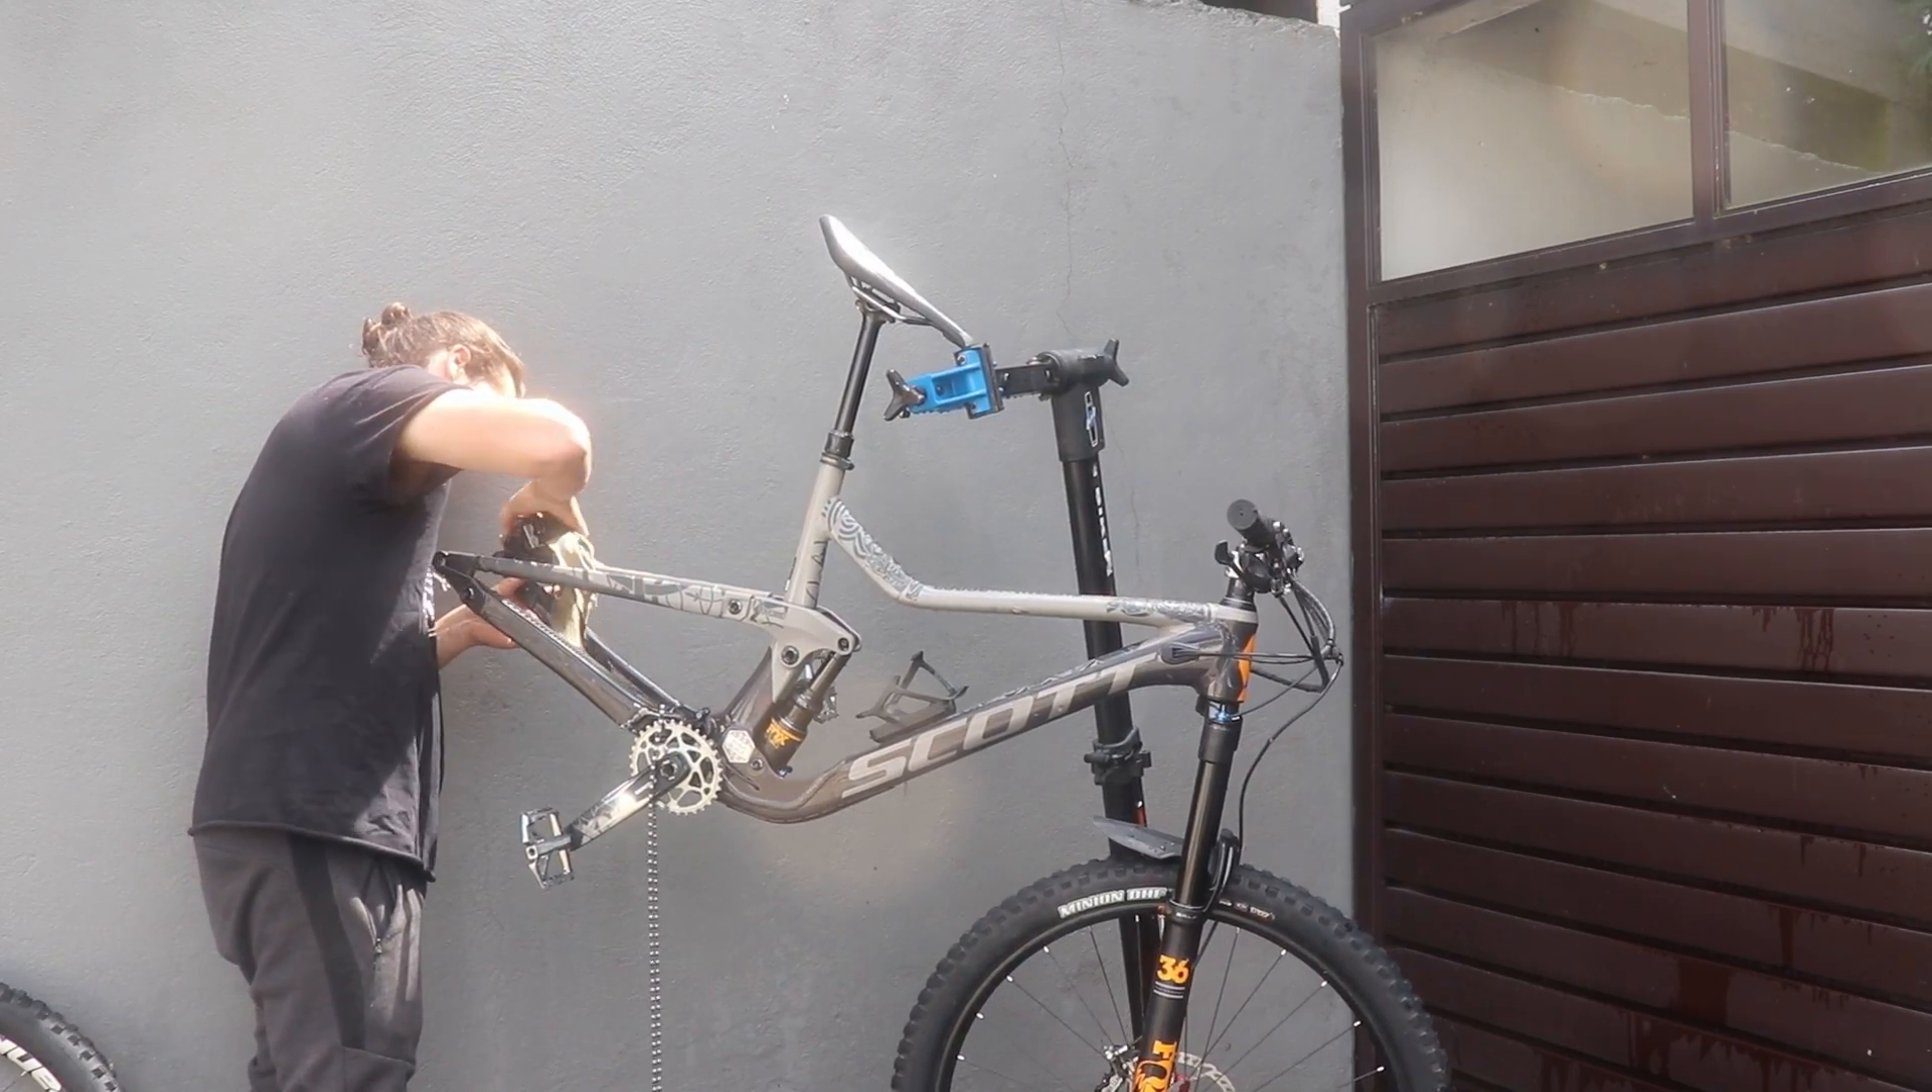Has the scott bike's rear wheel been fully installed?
No.